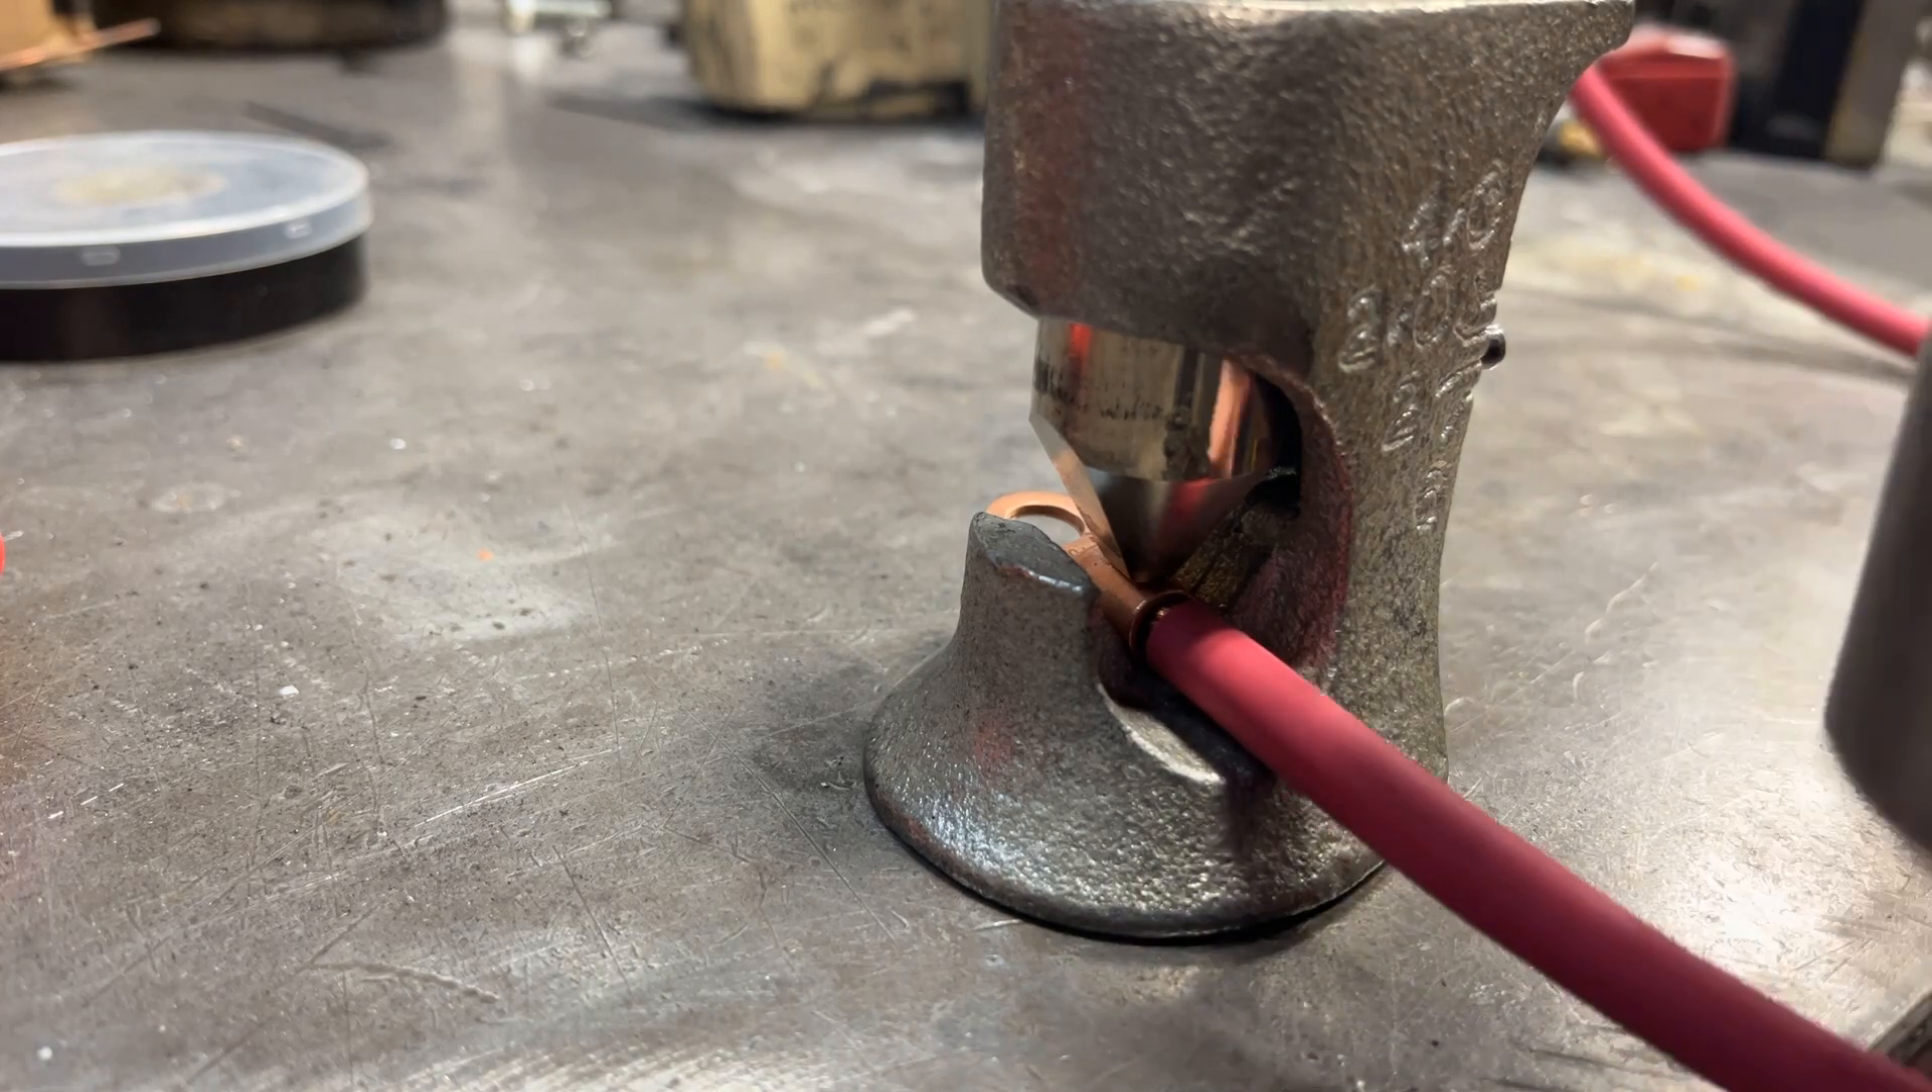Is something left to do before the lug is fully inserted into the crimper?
No.